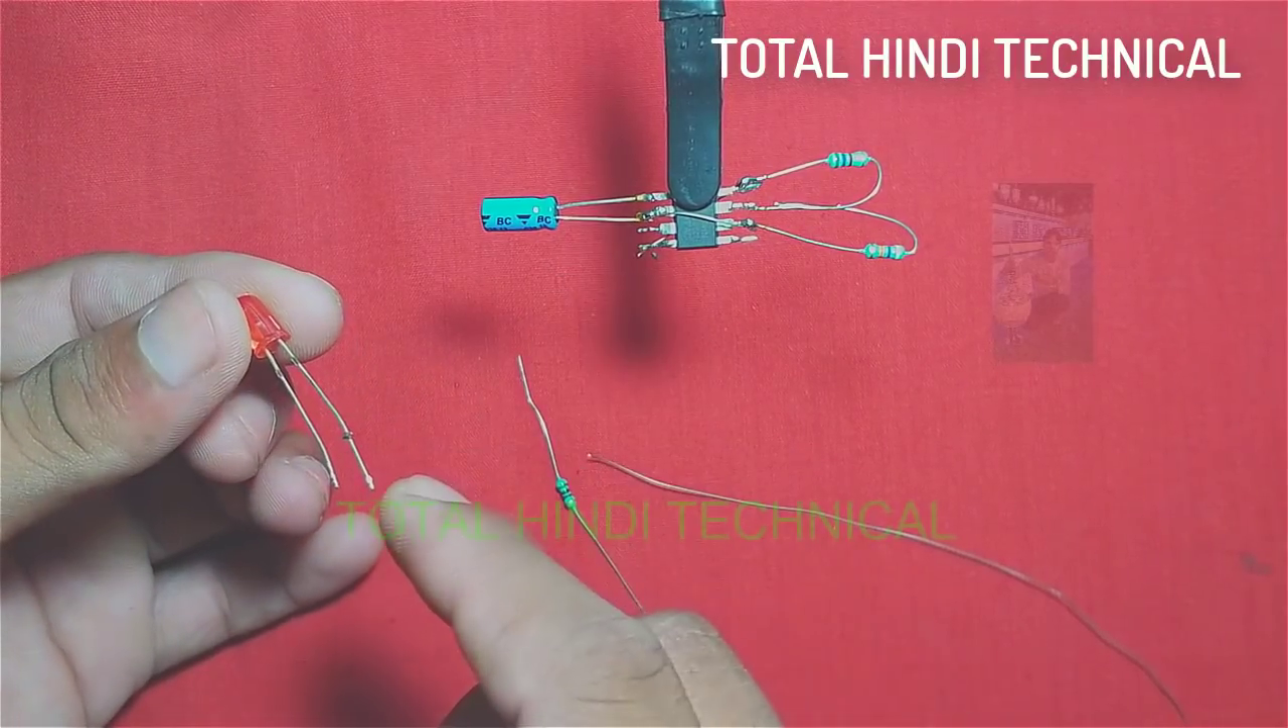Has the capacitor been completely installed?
Yes.